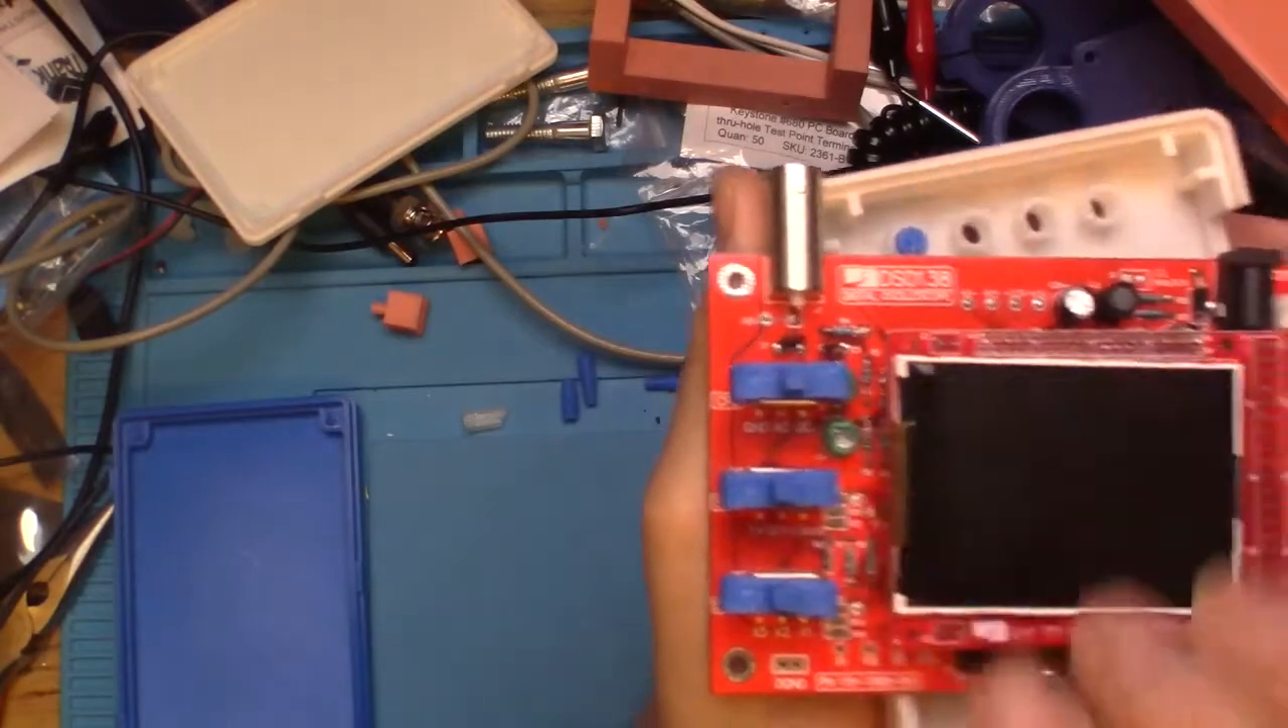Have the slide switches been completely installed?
Yes.